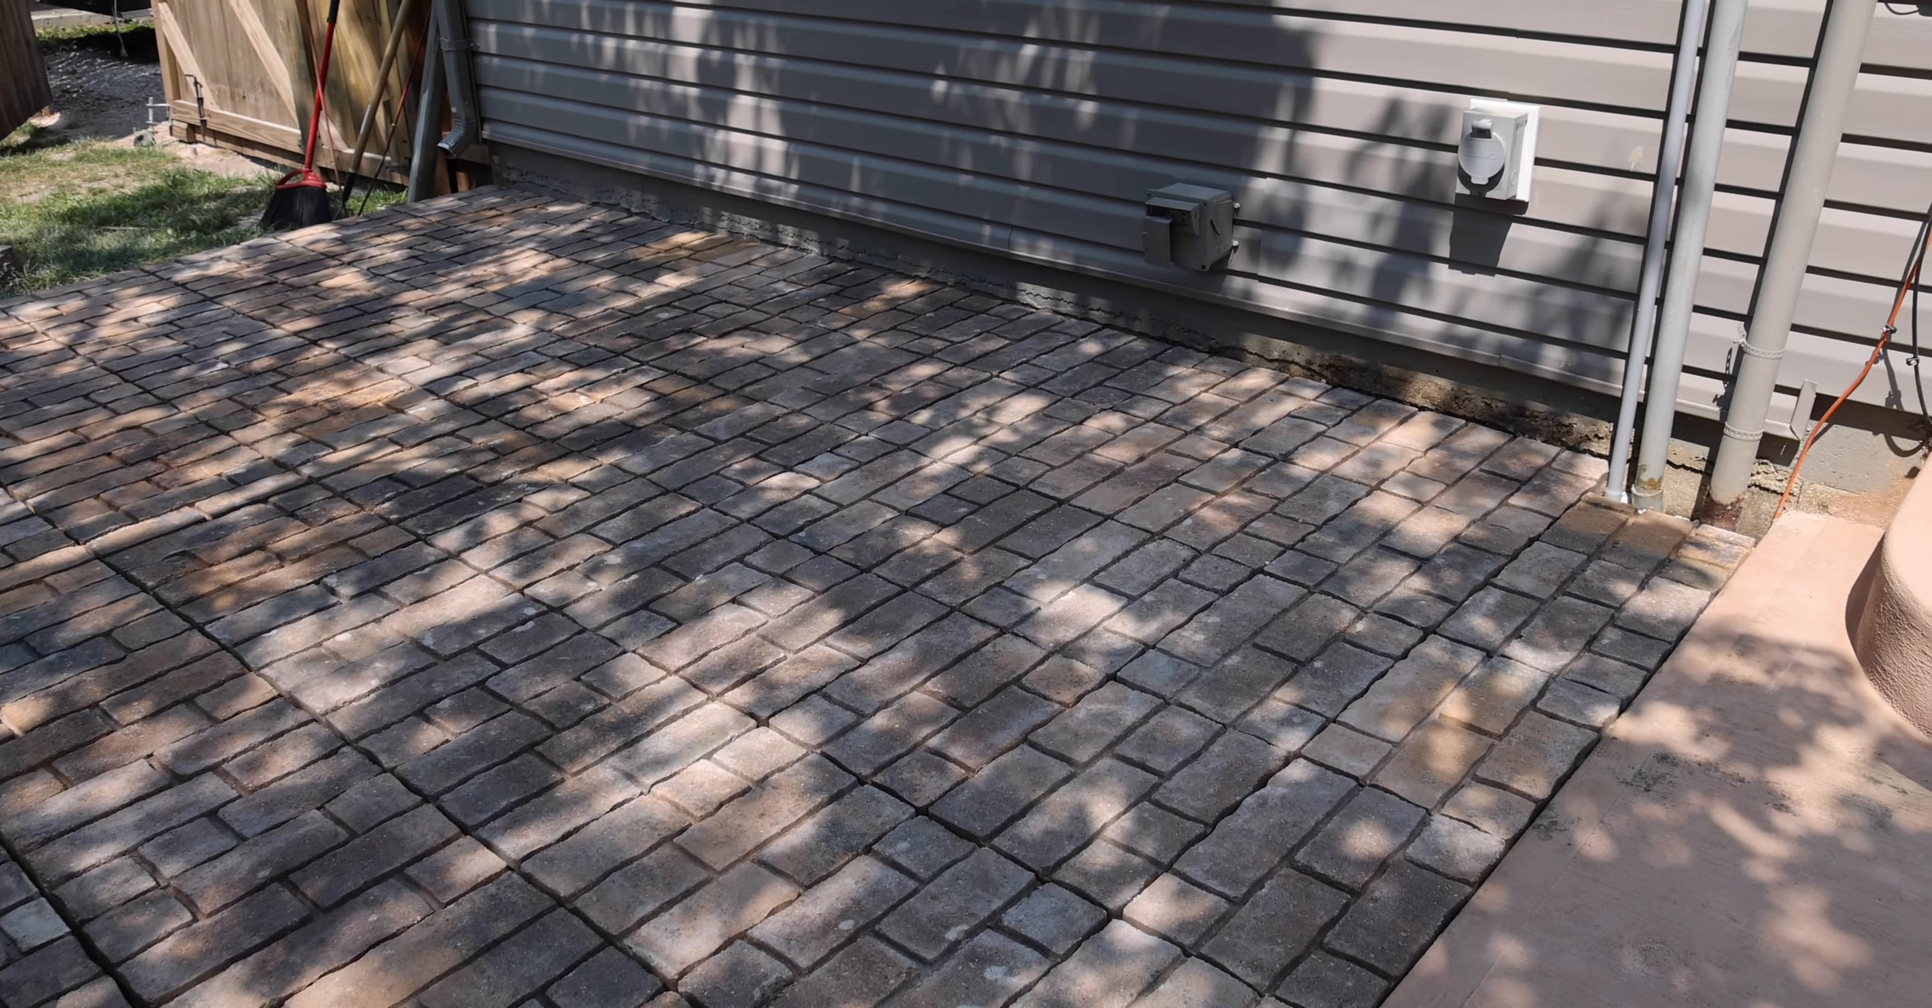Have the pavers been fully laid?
Yes.